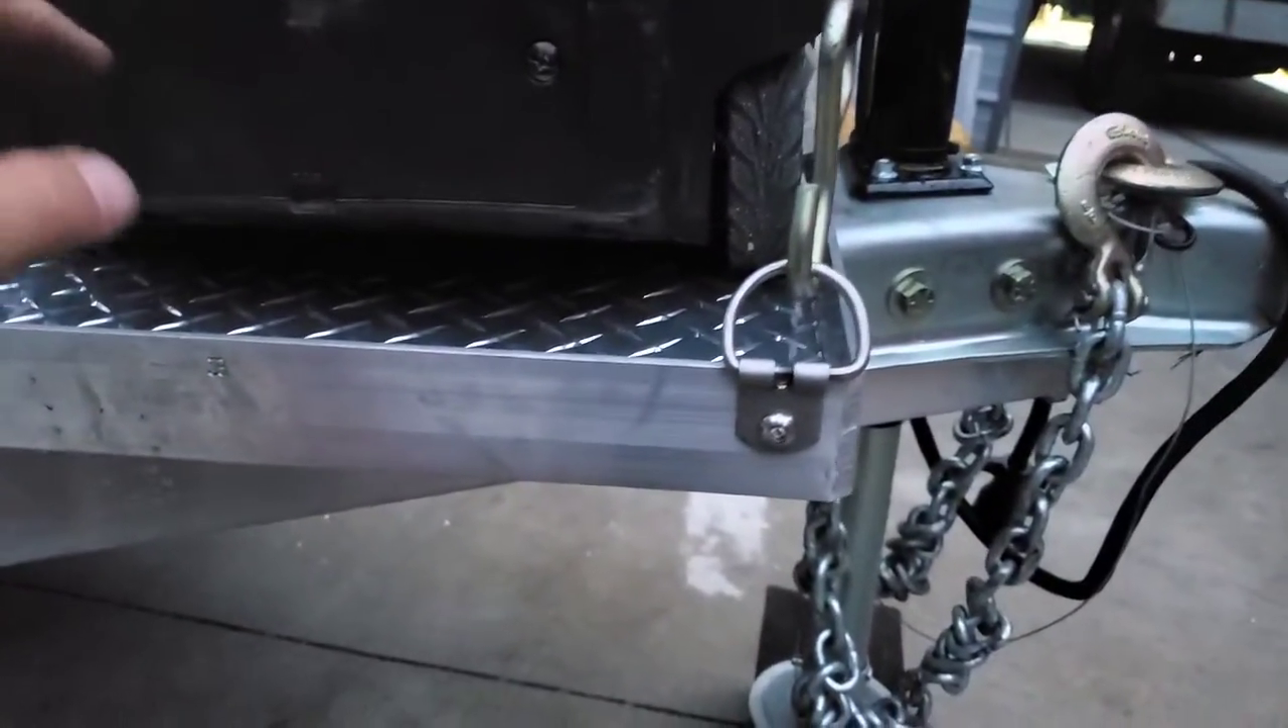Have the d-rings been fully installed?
Yes.